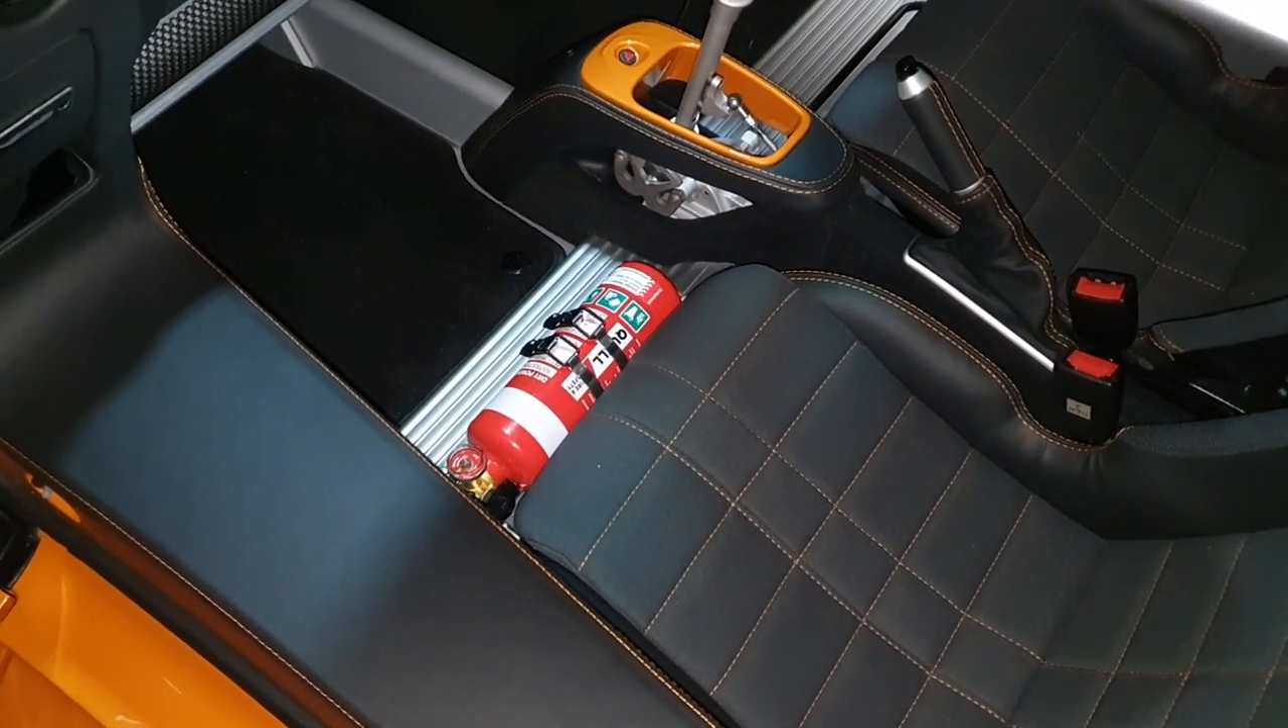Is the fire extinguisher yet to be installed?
No.